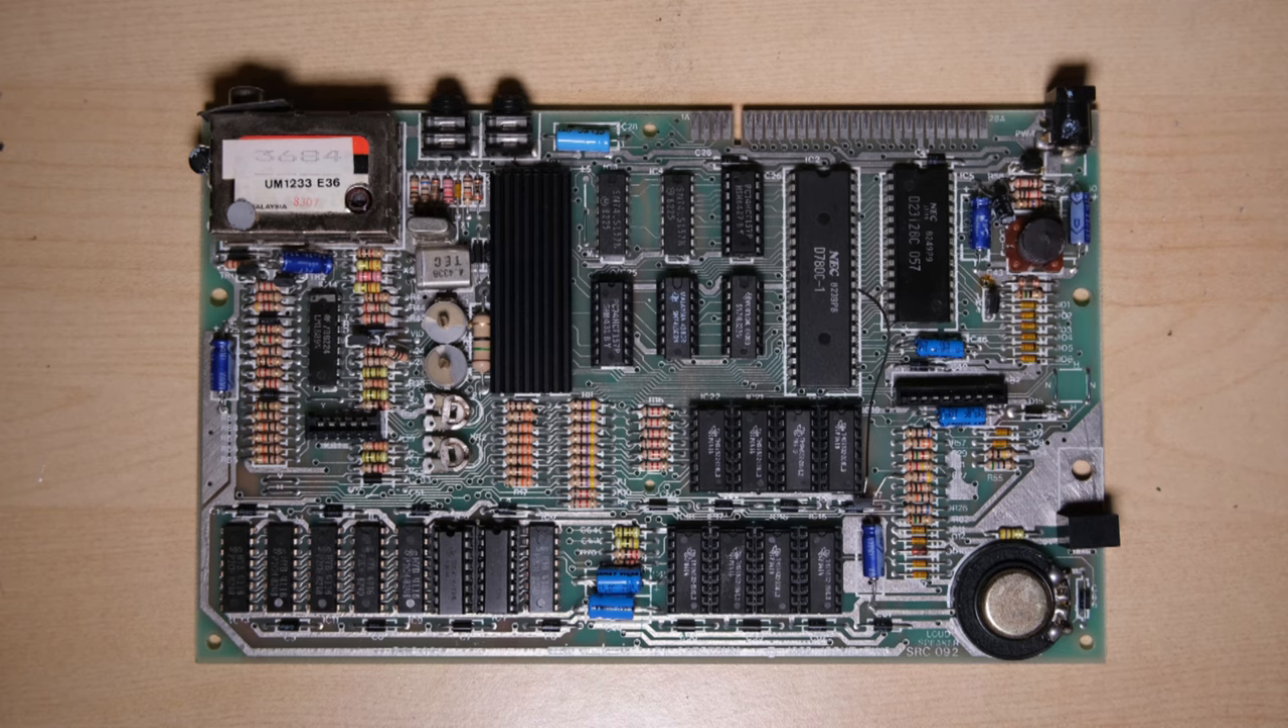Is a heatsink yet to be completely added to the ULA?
No.